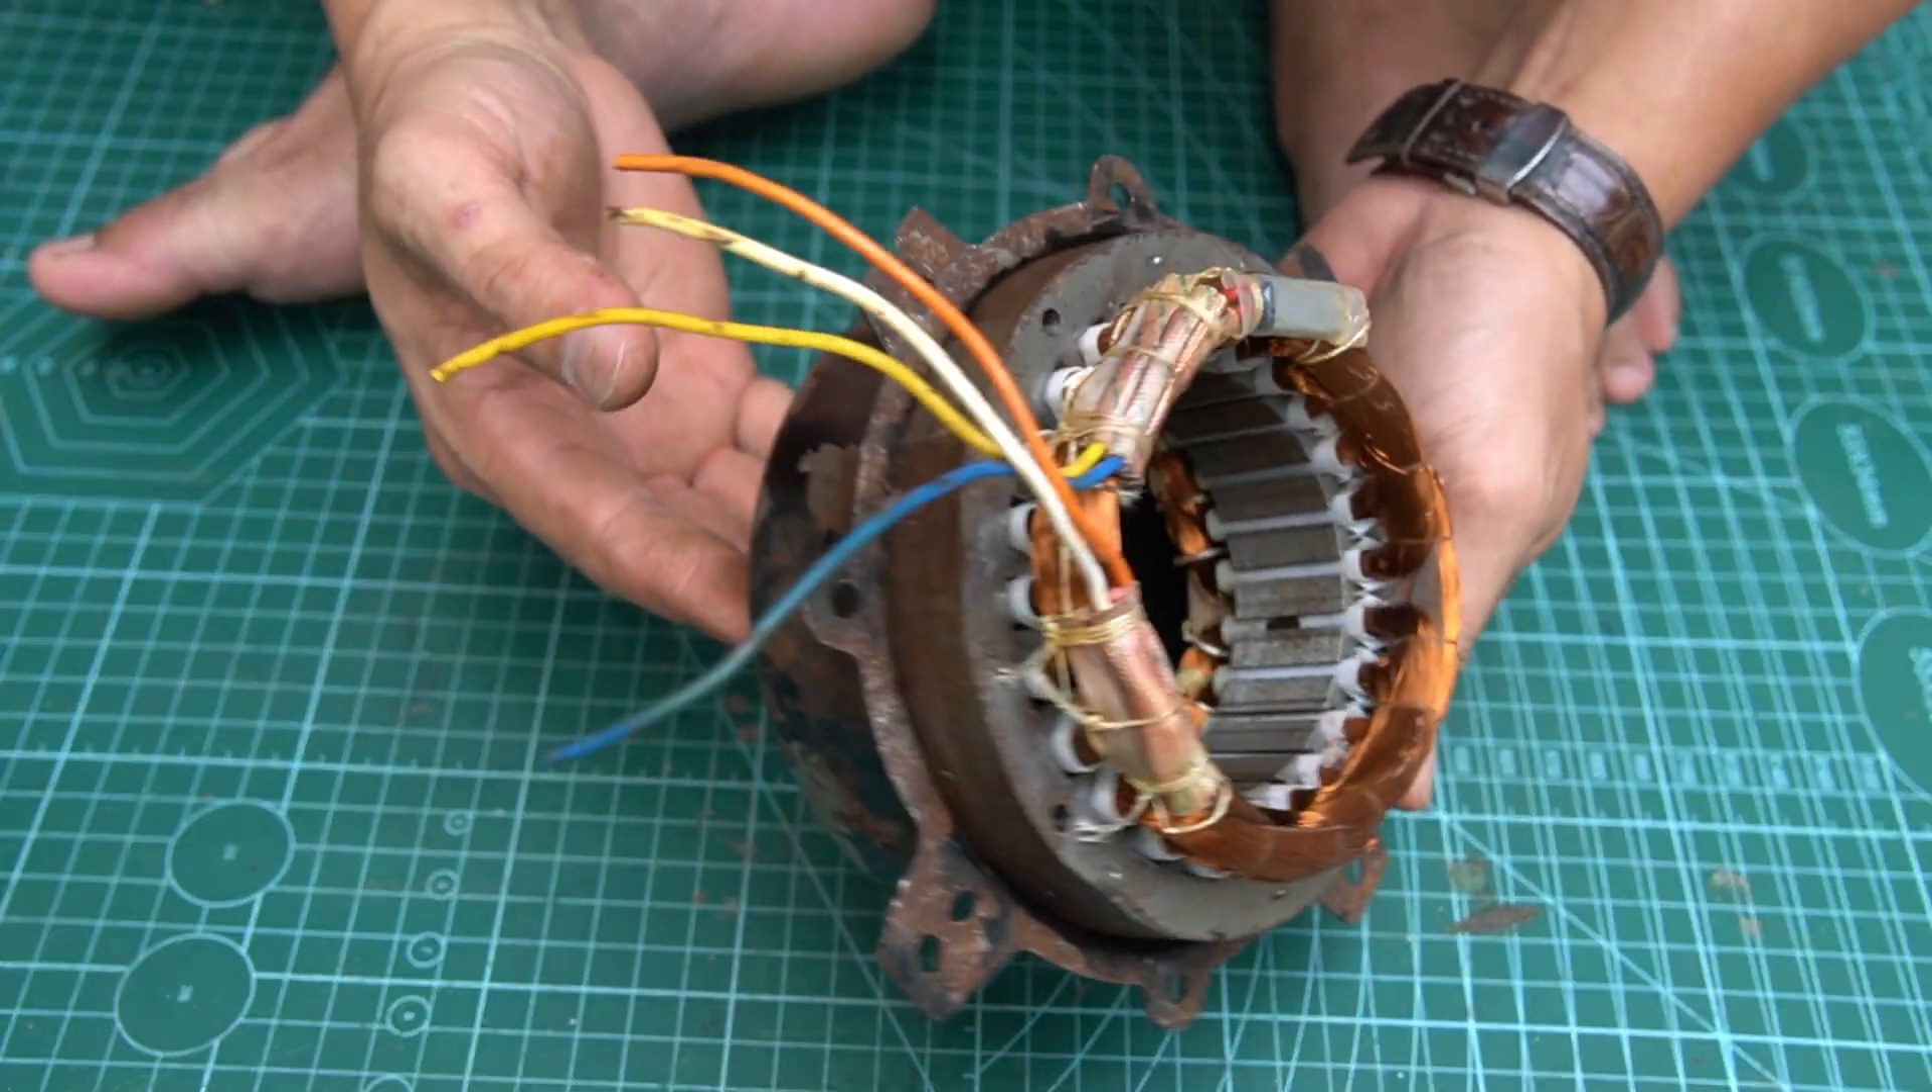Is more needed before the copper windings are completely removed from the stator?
Yes.